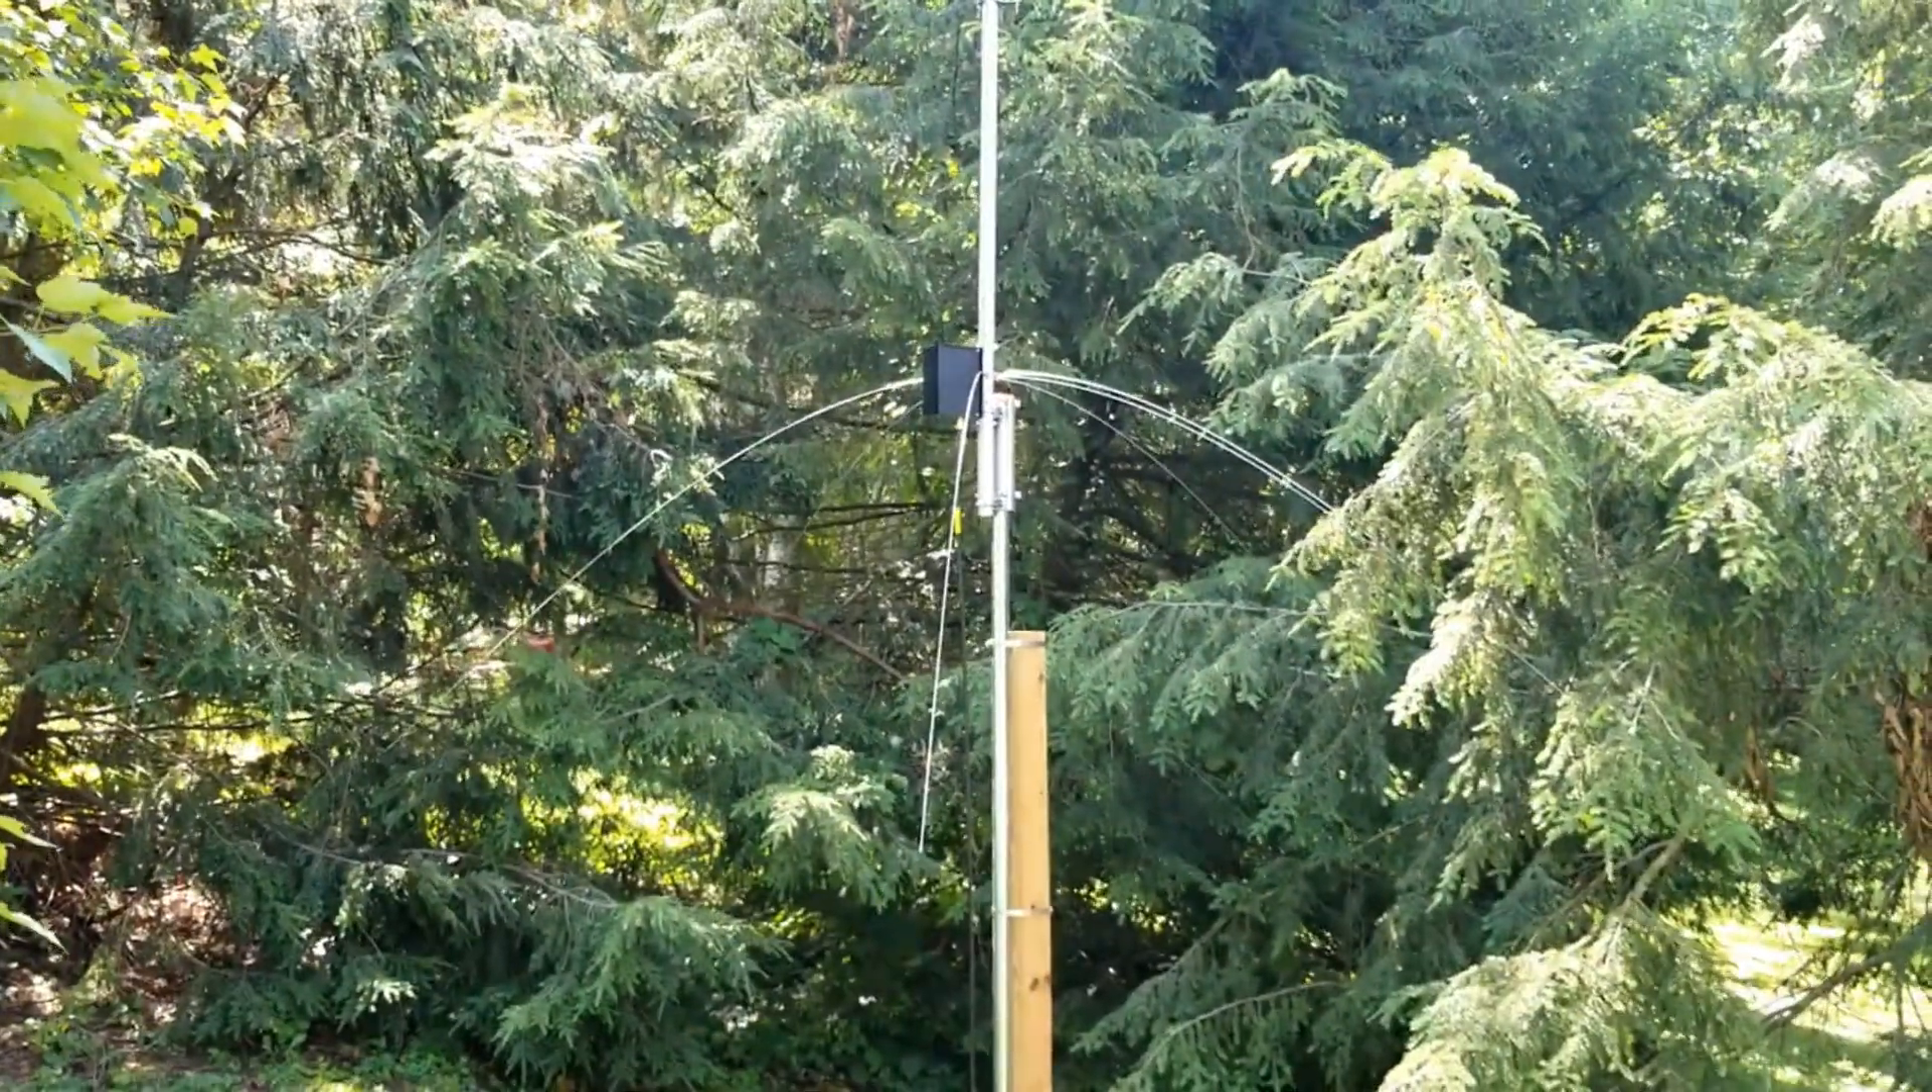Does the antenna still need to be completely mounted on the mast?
No.